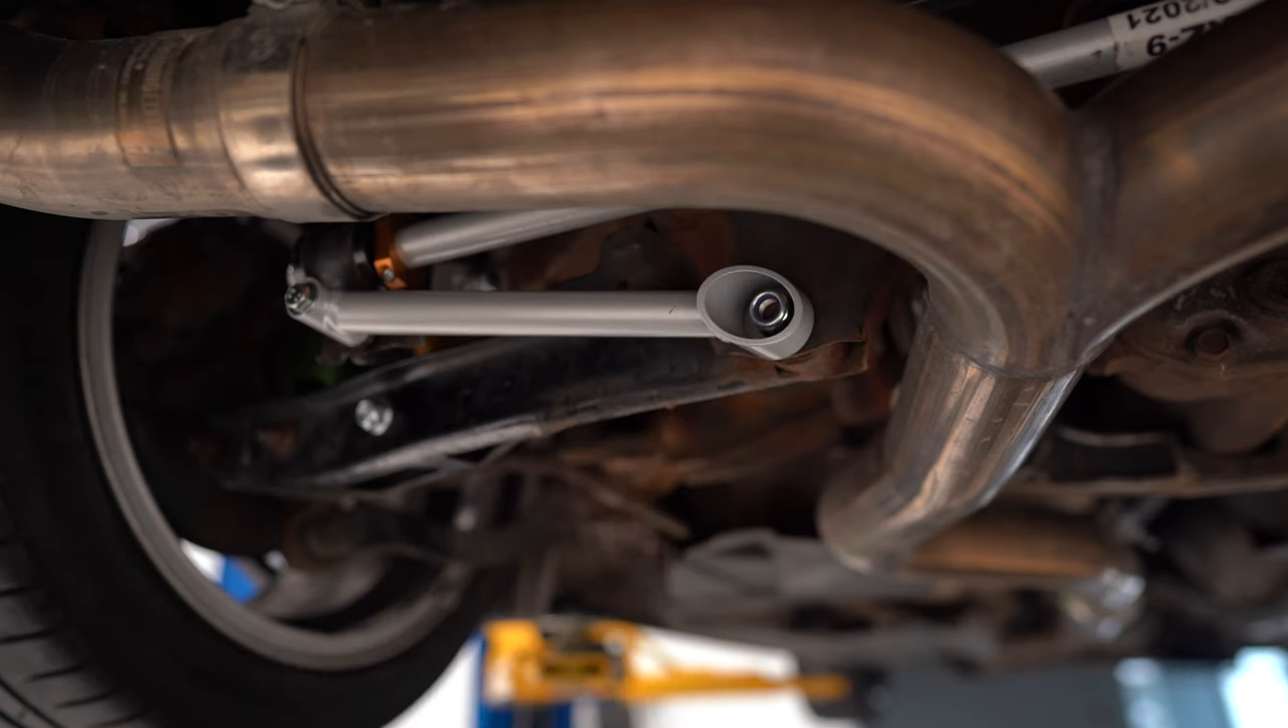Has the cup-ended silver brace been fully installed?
Yes.